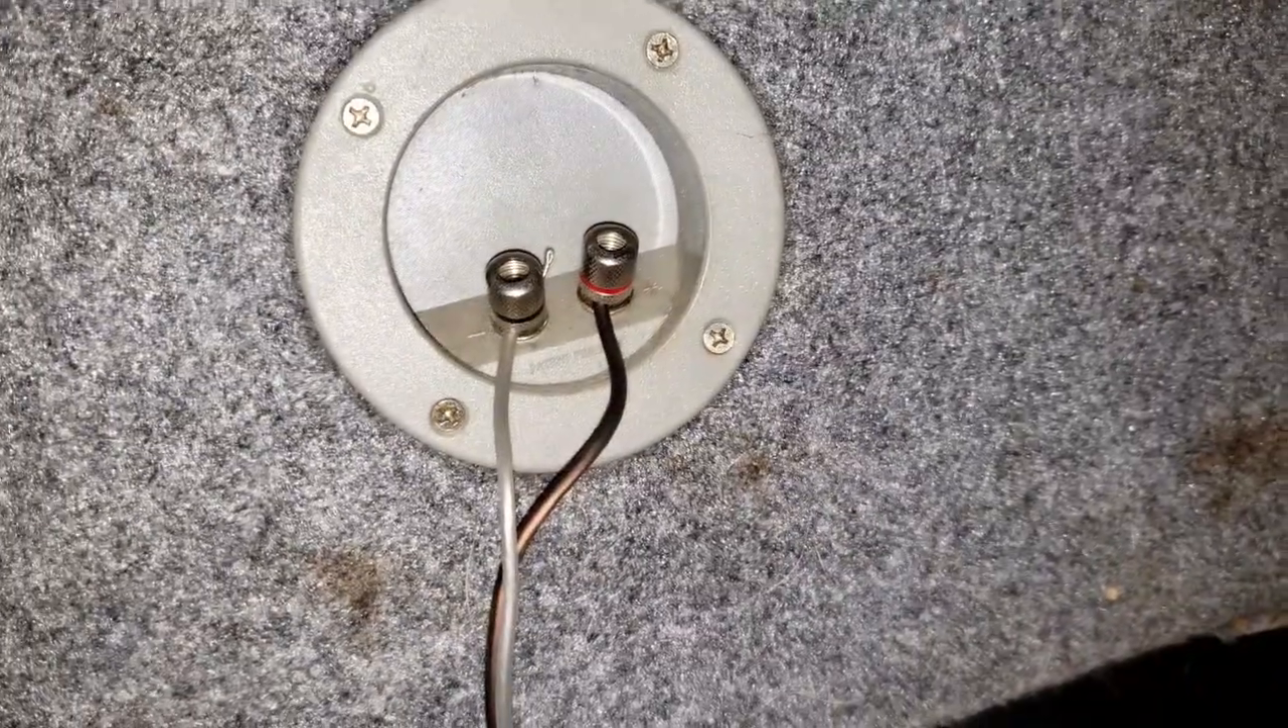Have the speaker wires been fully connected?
Yes.